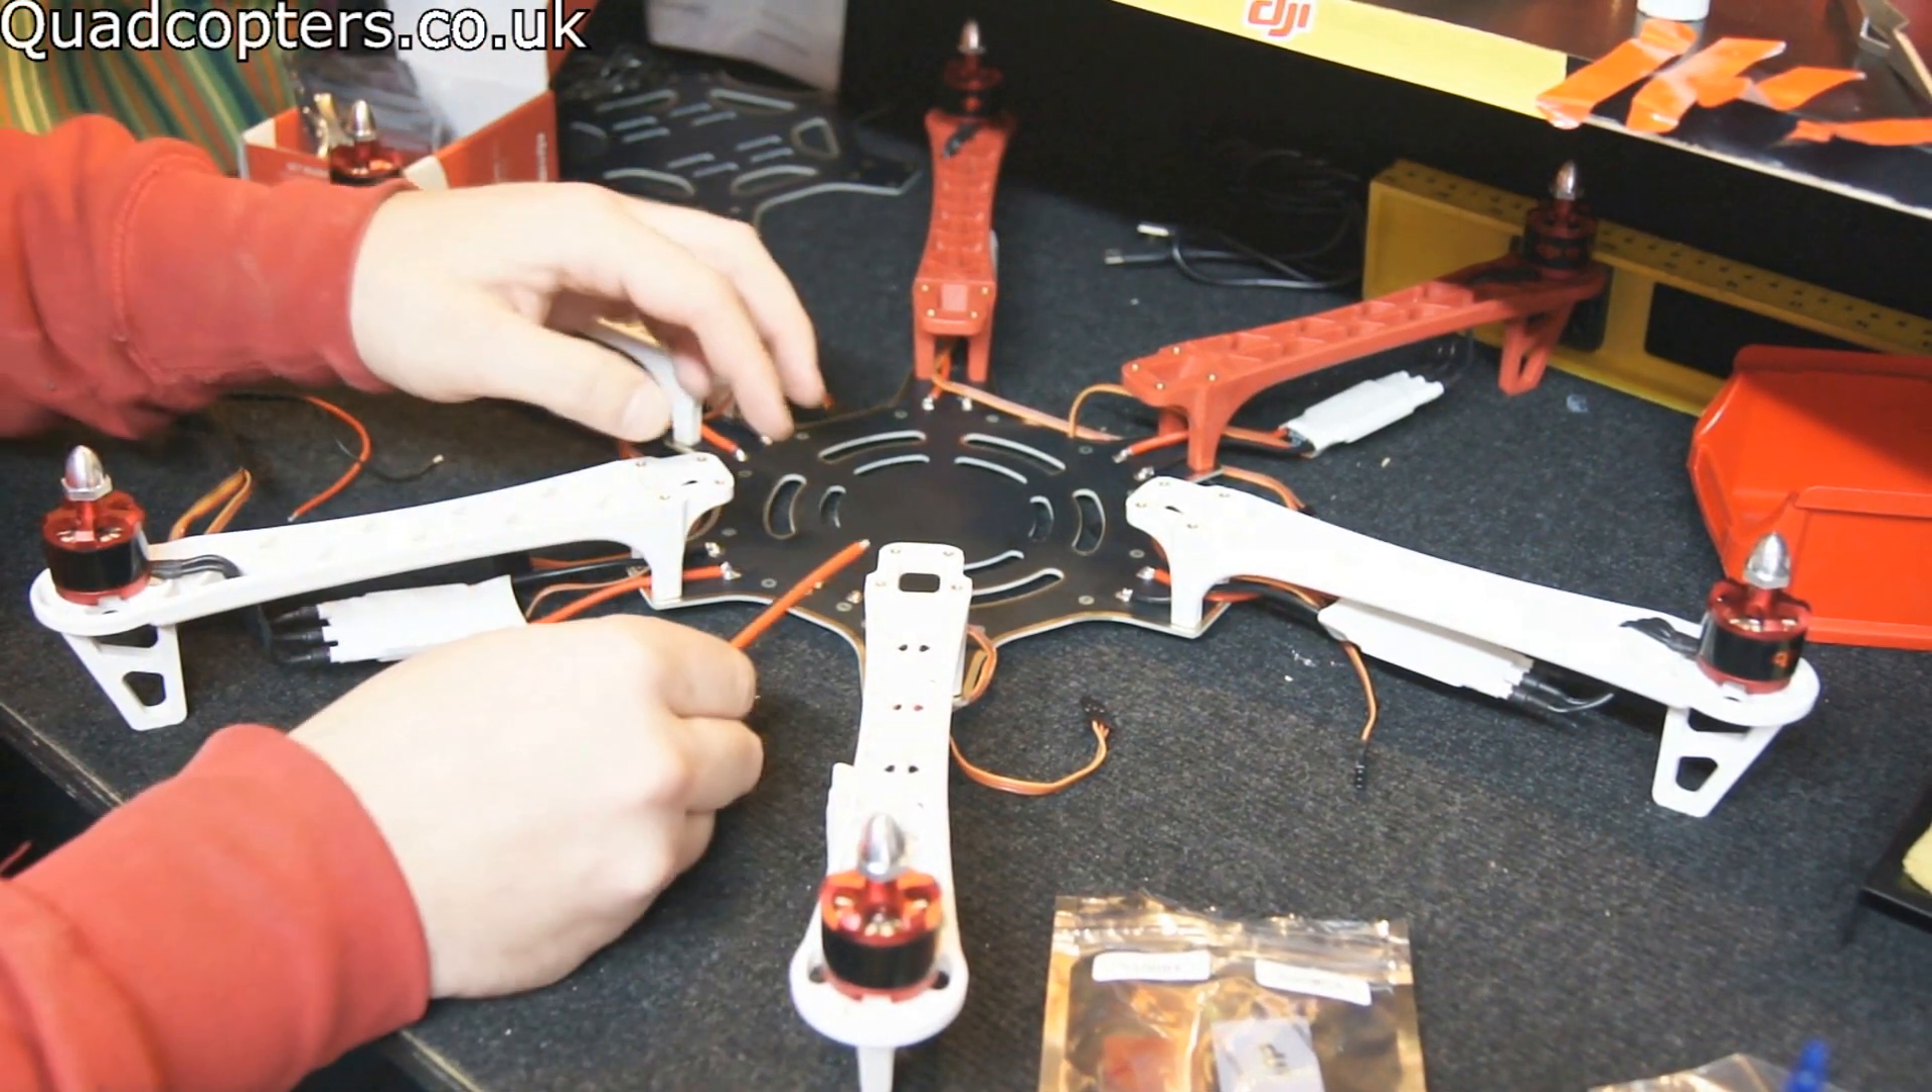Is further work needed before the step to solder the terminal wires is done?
Yes.